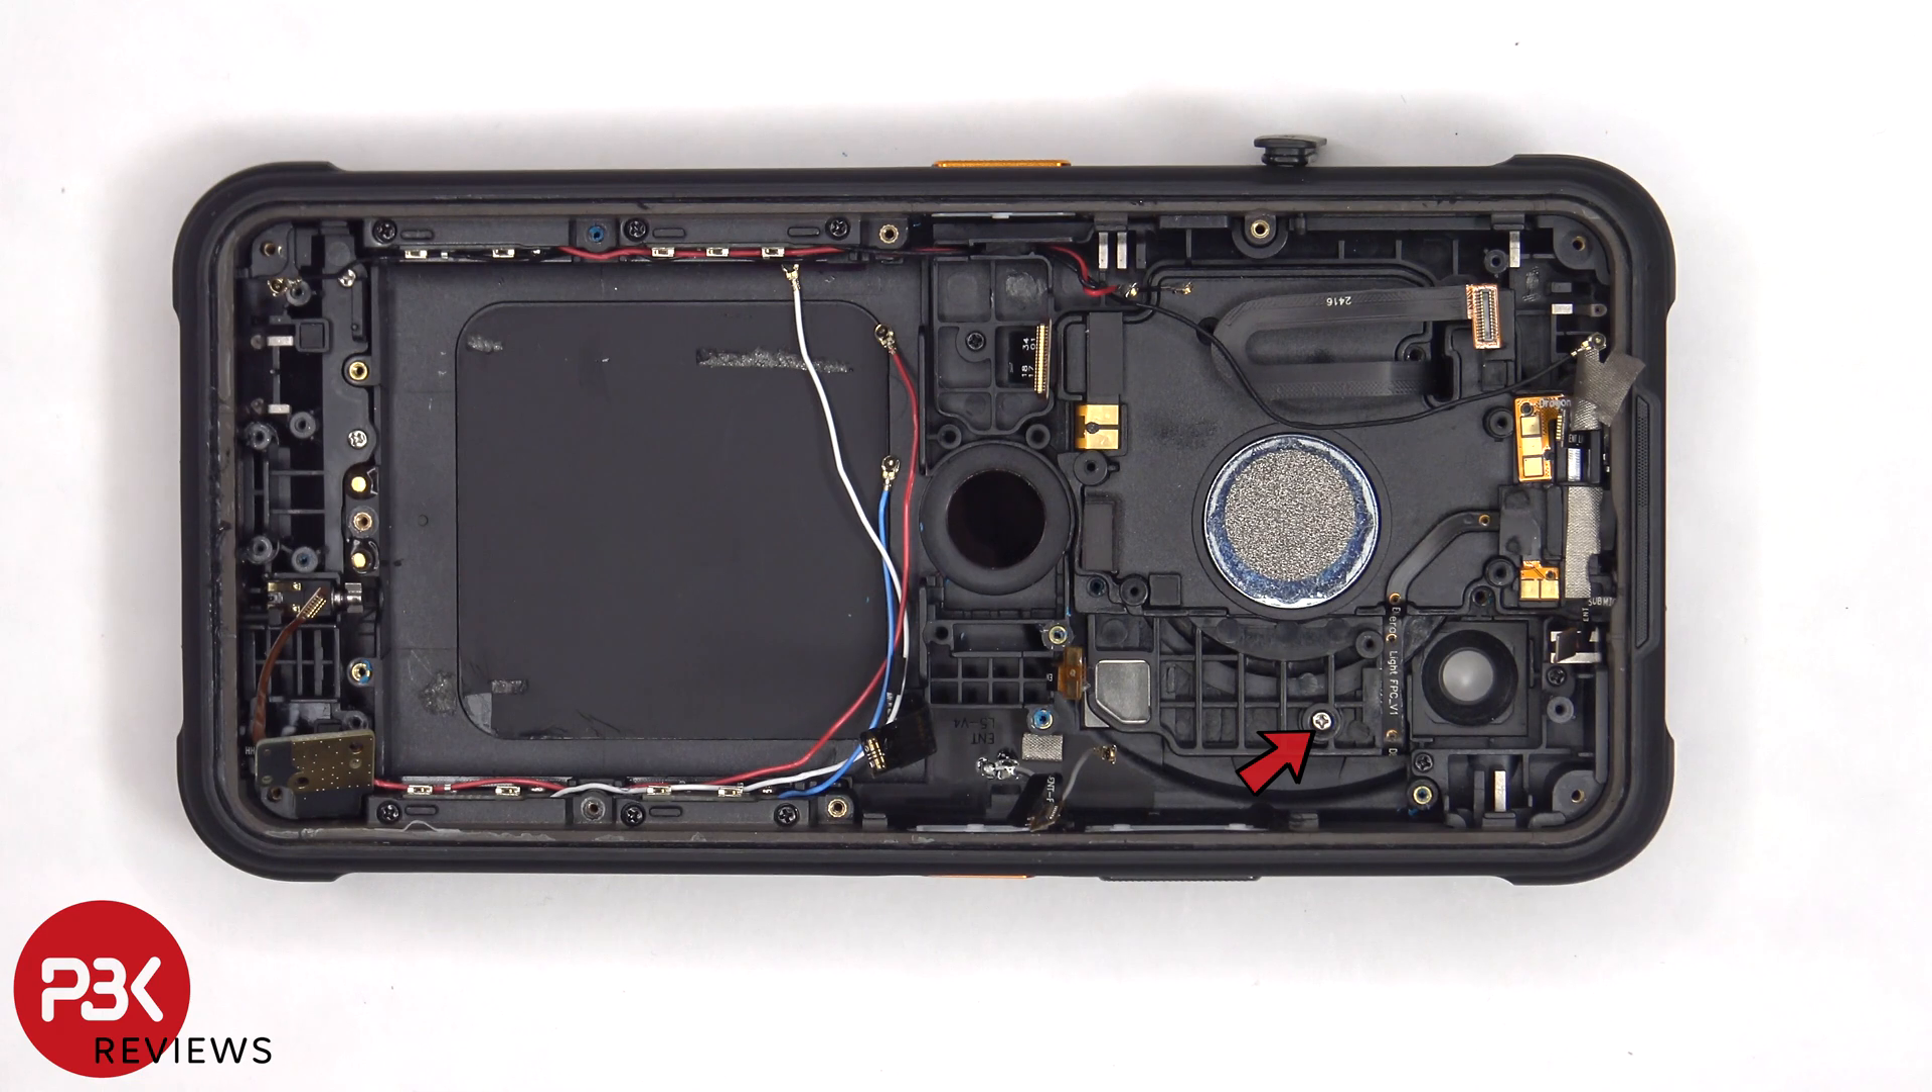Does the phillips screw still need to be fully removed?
Yes.